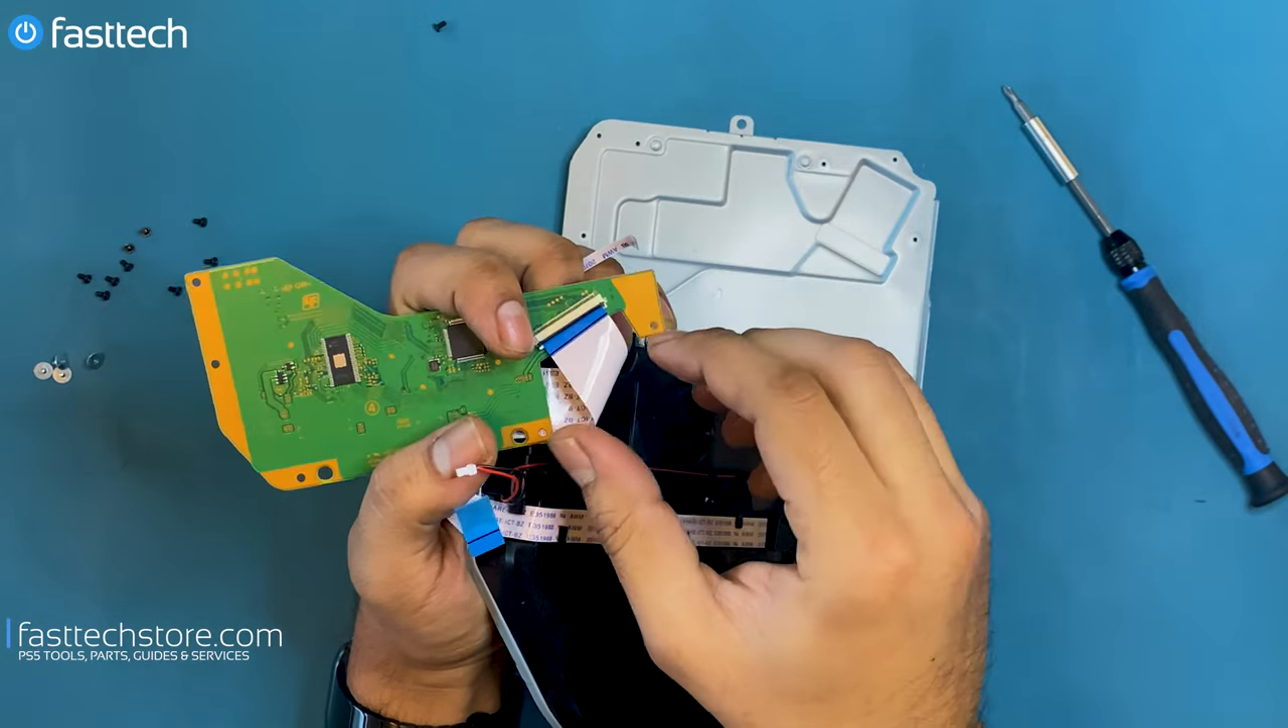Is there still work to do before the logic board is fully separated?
Yes.